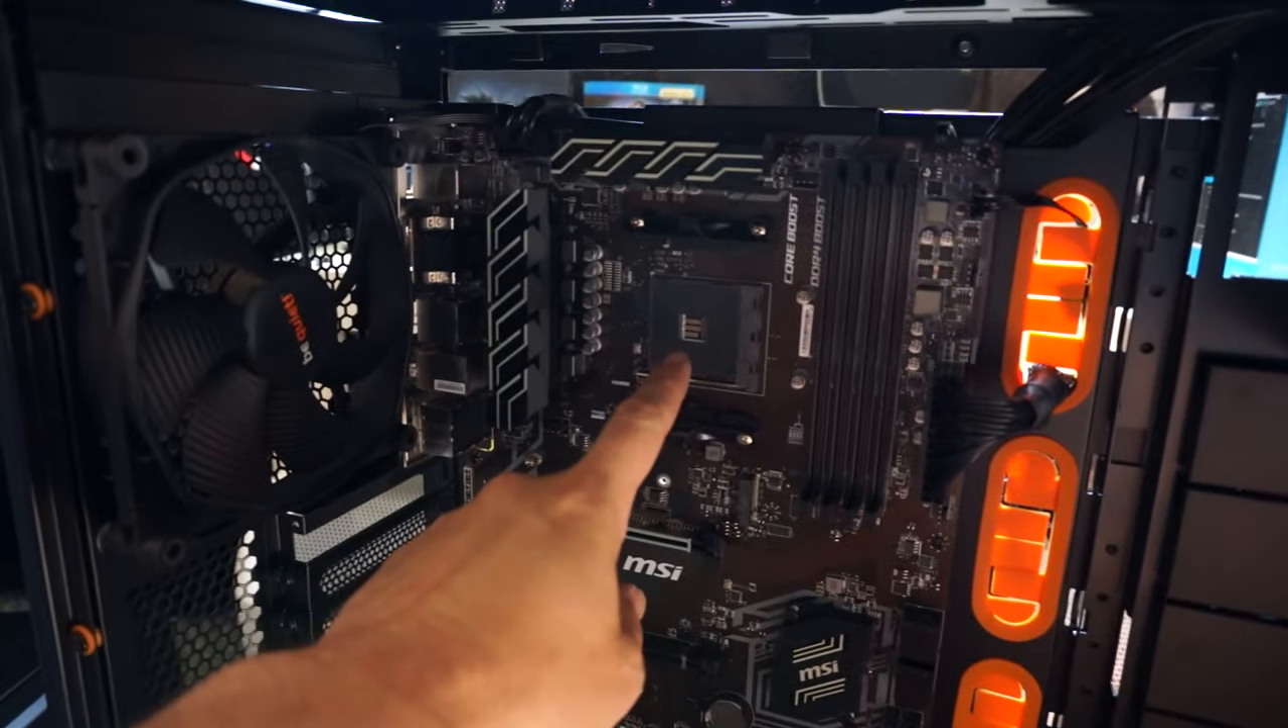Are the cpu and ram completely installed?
No.